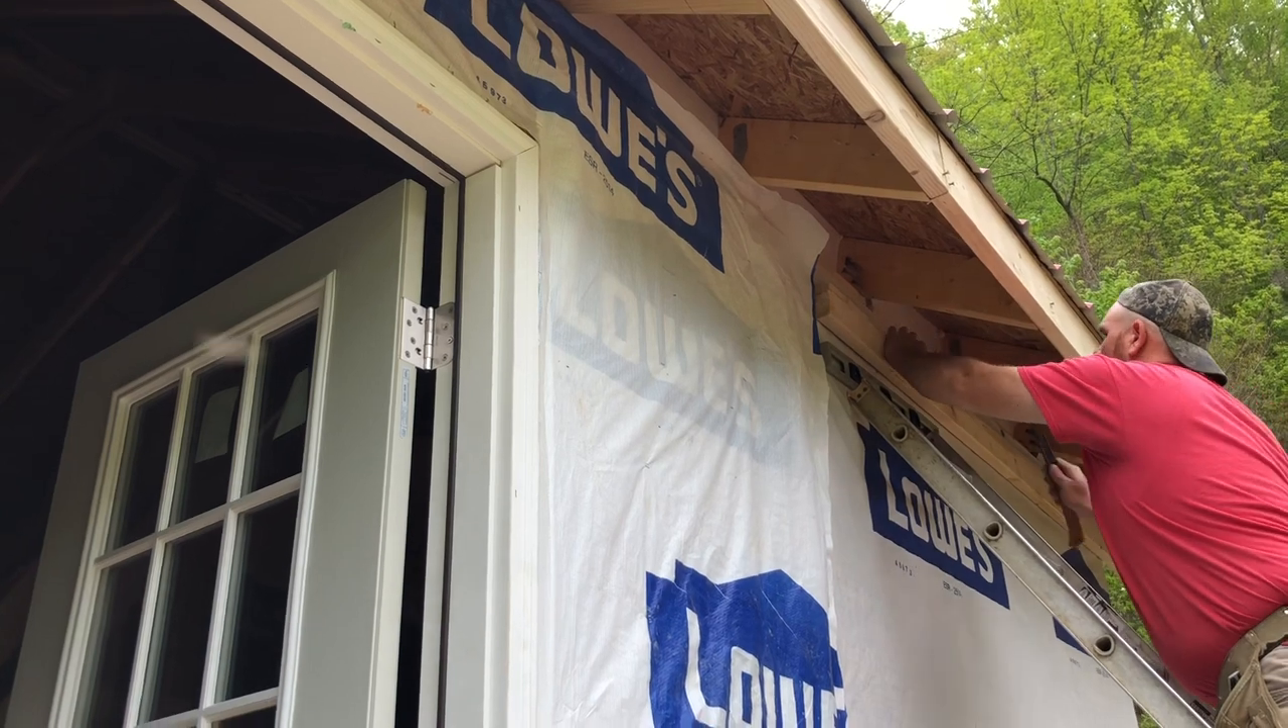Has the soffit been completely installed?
No.